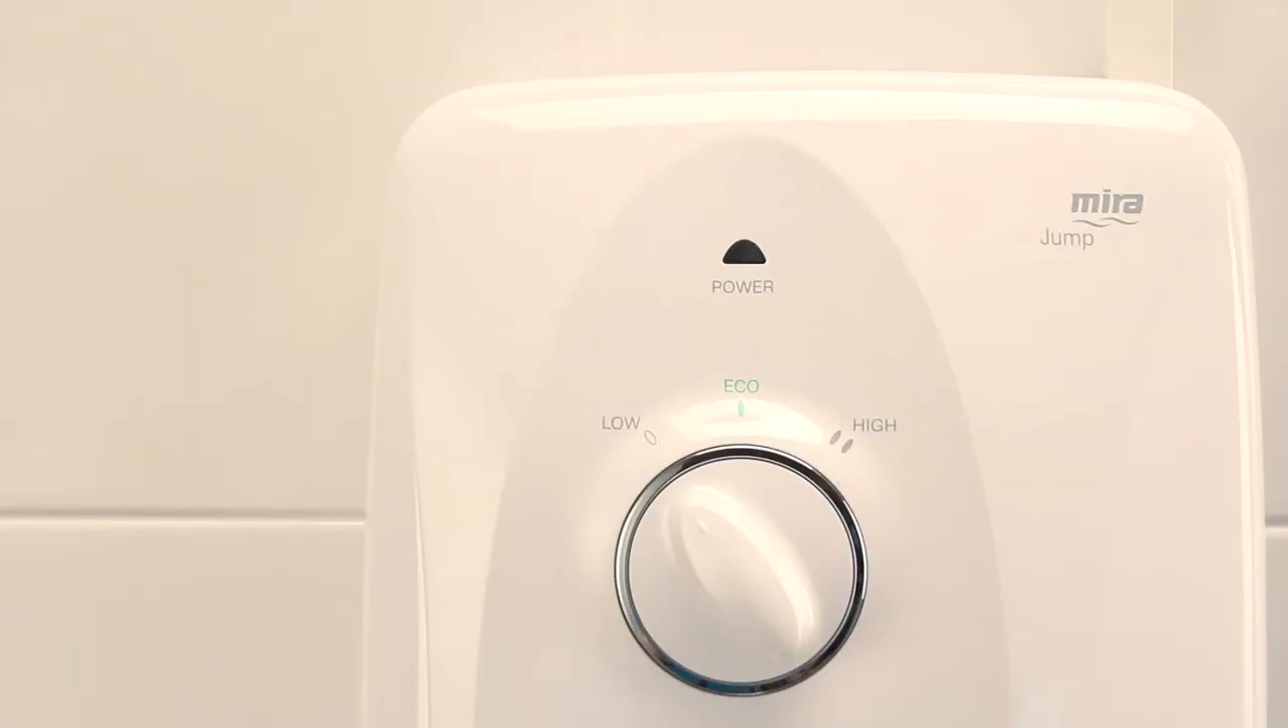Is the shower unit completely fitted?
Yes.